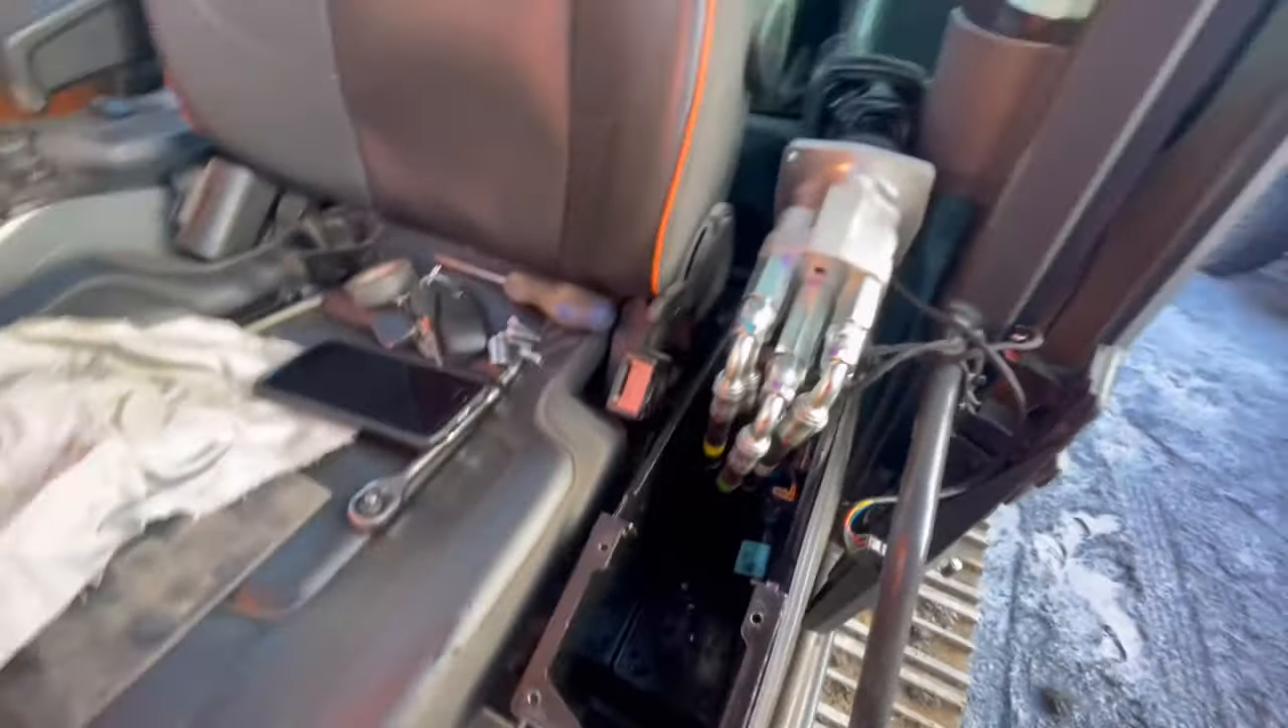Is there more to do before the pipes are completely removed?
Yes.